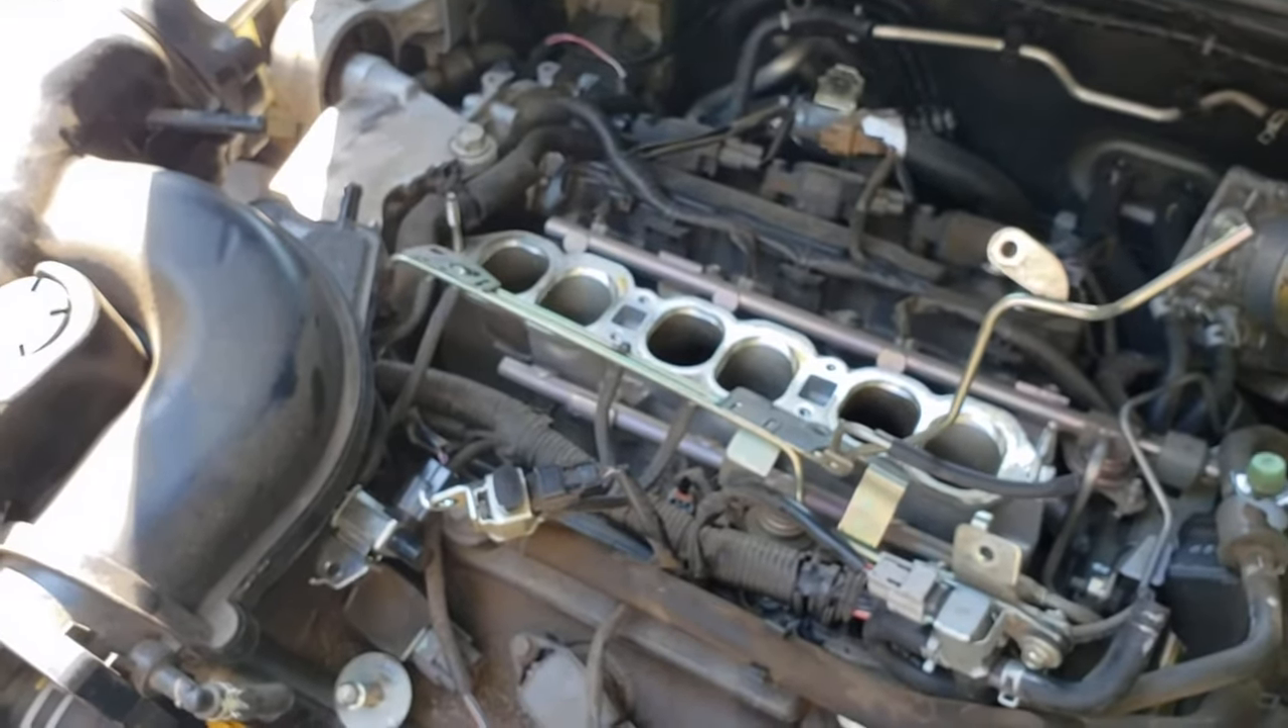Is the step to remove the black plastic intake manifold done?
Yes.